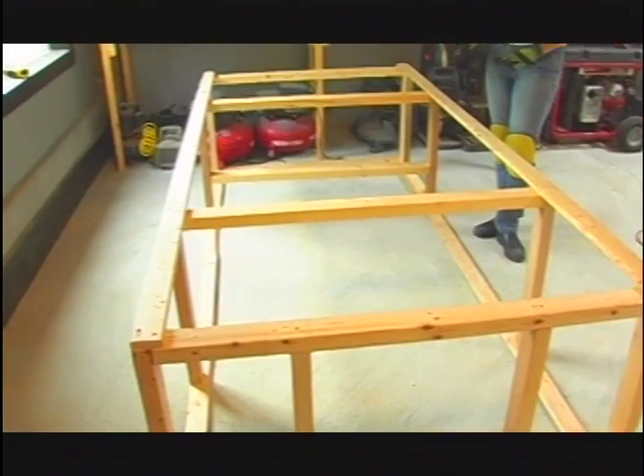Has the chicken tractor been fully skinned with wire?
No.